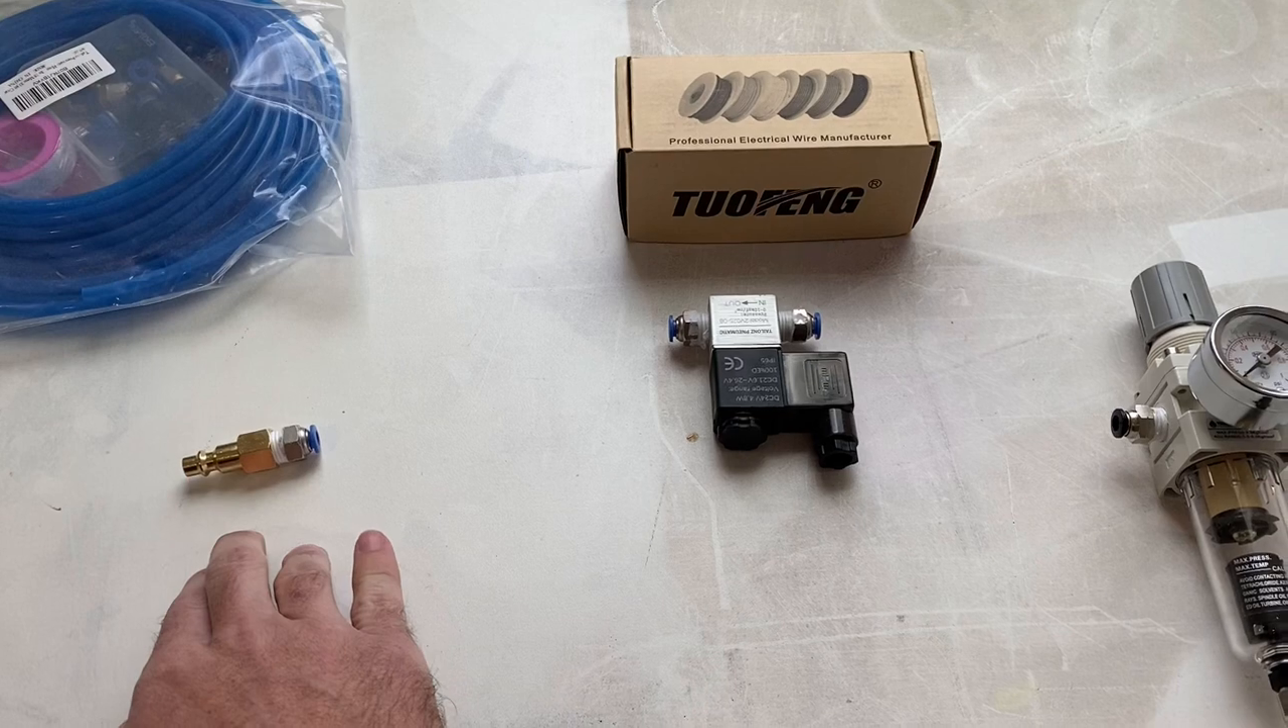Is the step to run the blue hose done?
No.